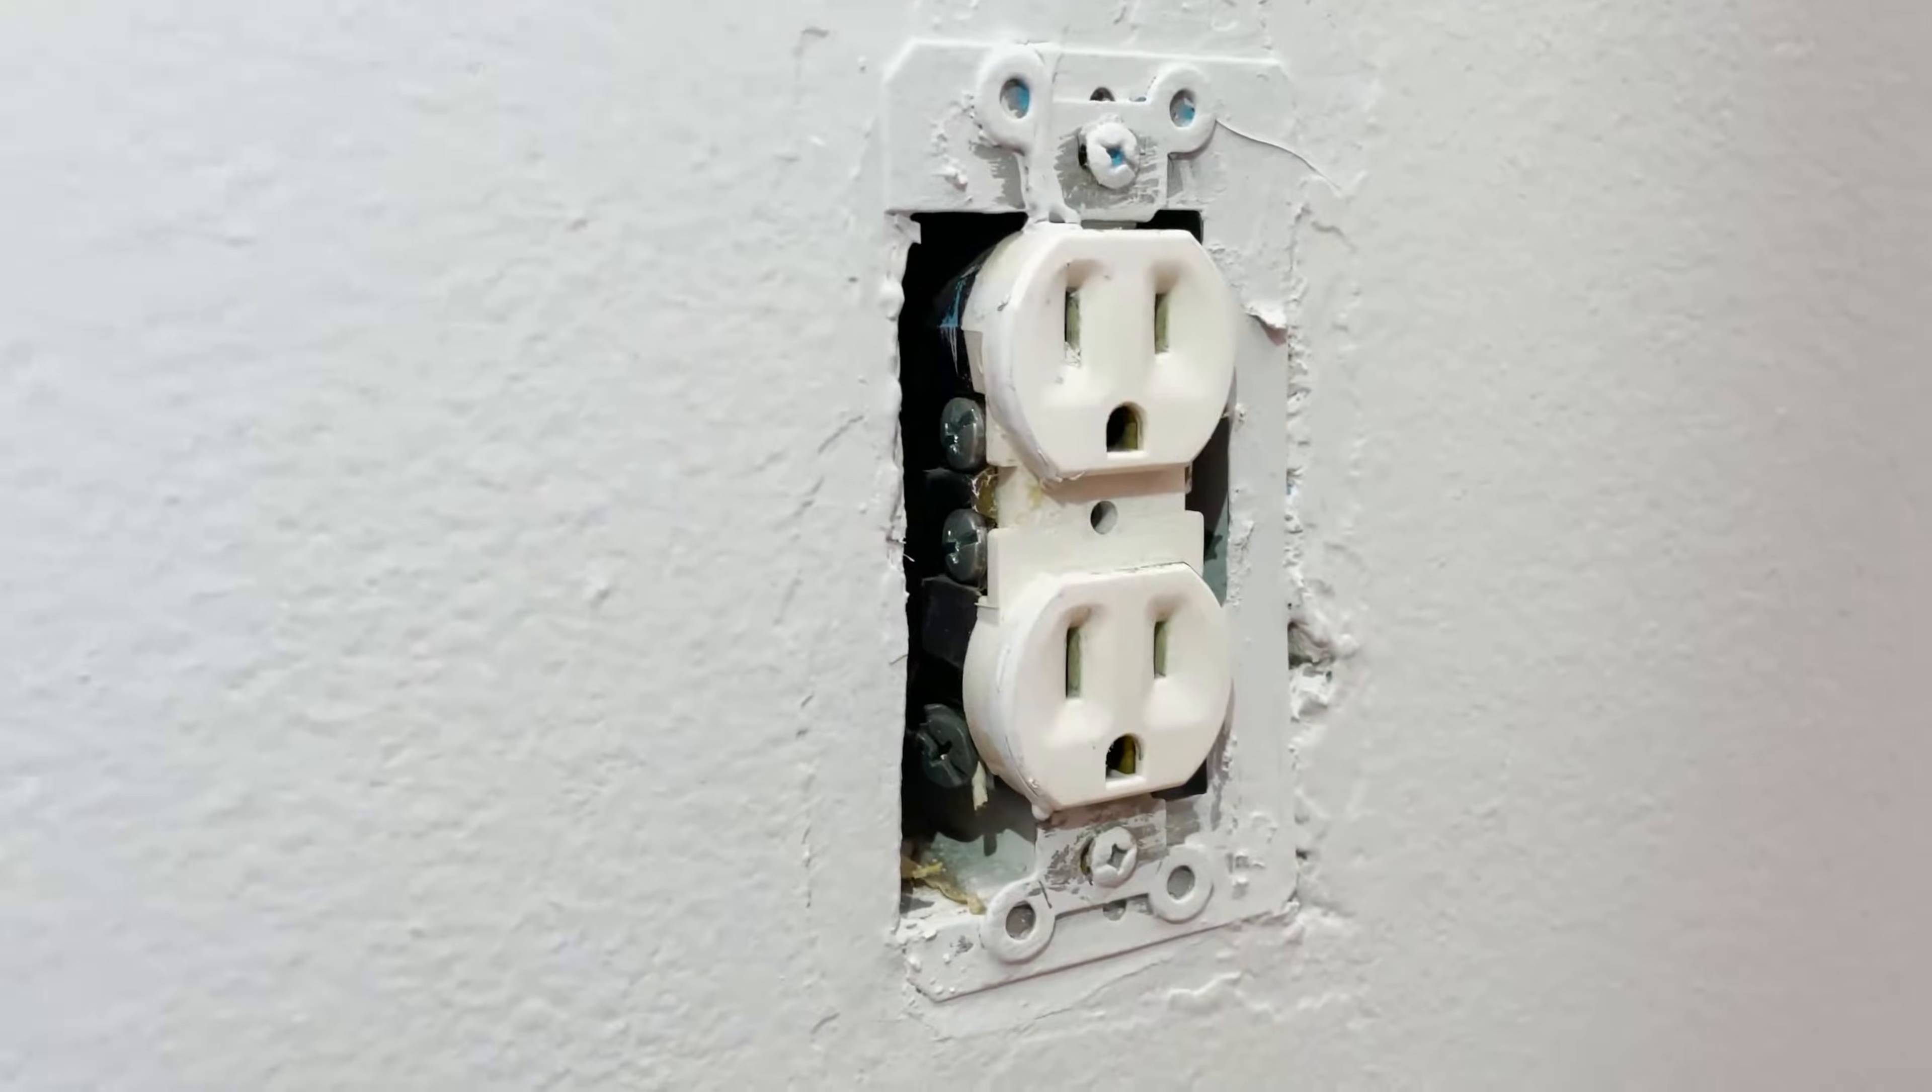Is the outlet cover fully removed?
Yes.